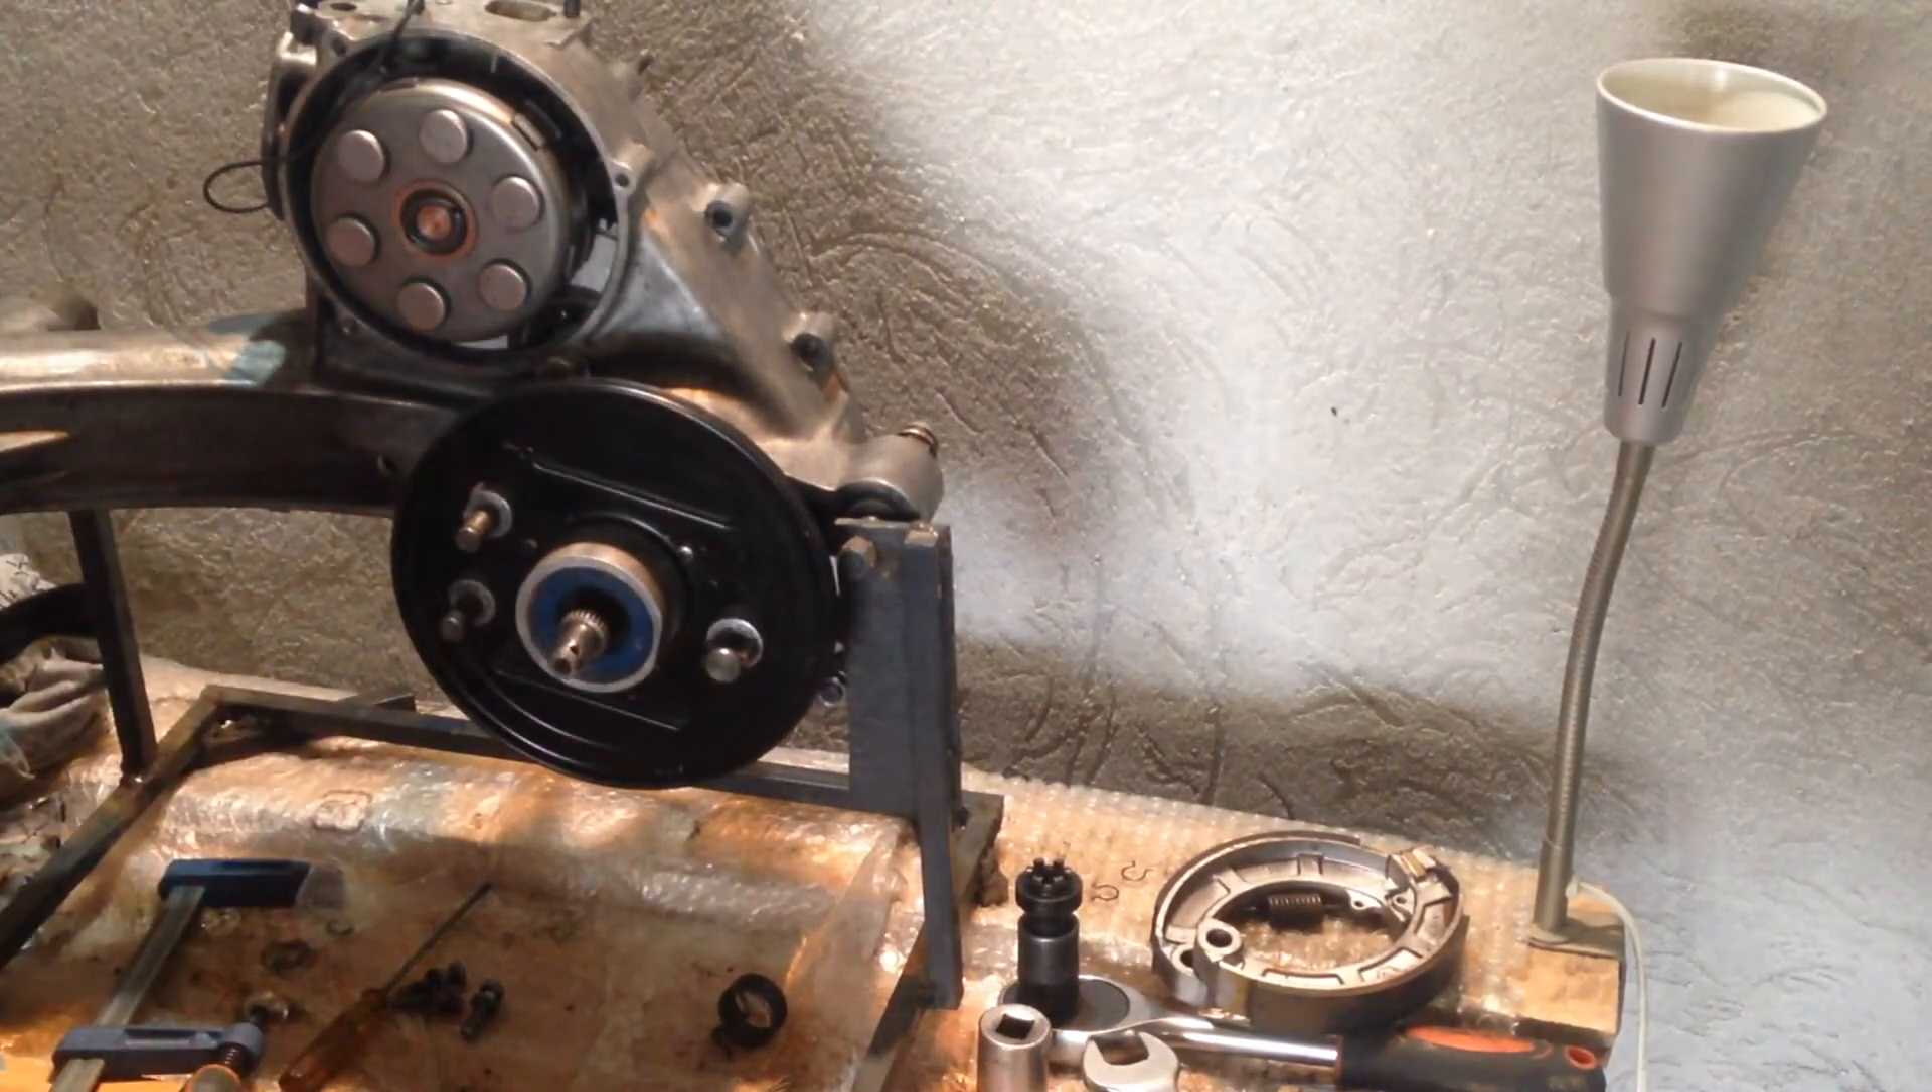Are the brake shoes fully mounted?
No.